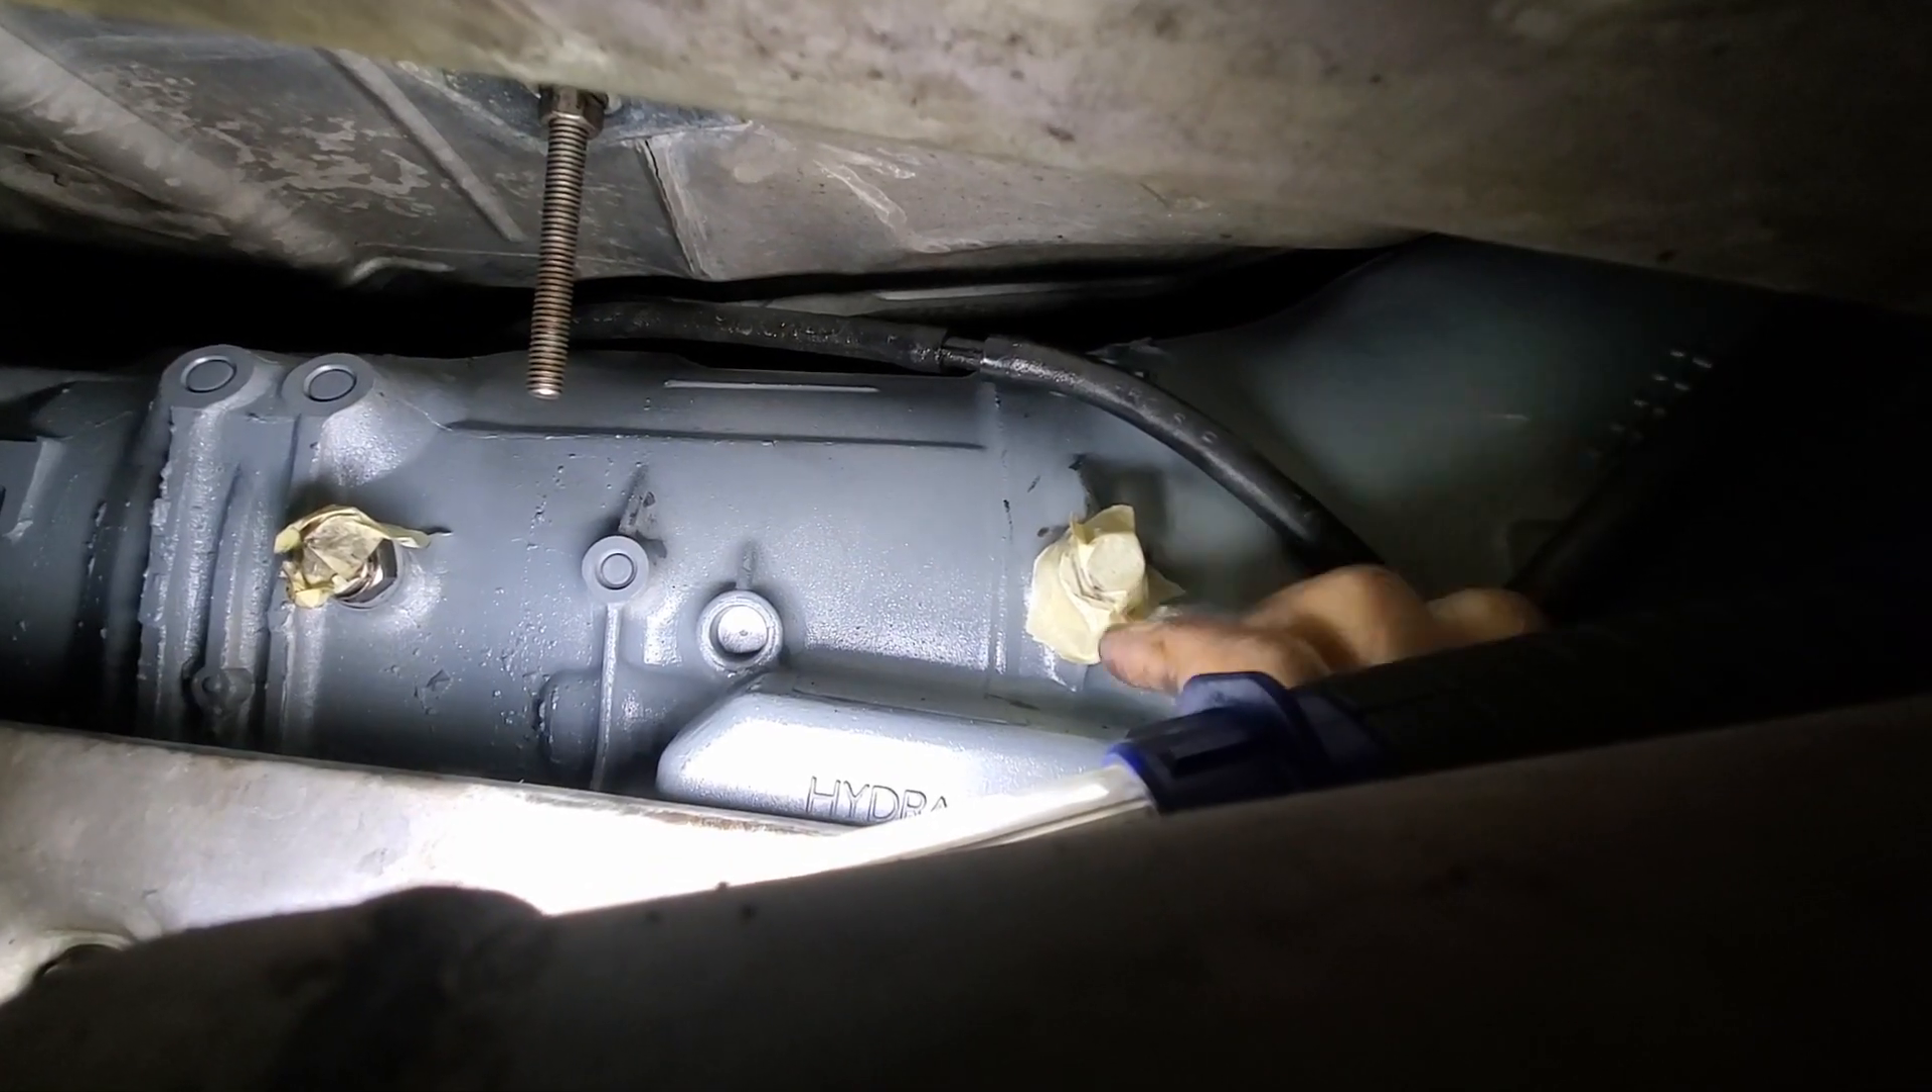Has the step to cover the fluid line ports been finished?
Yes.